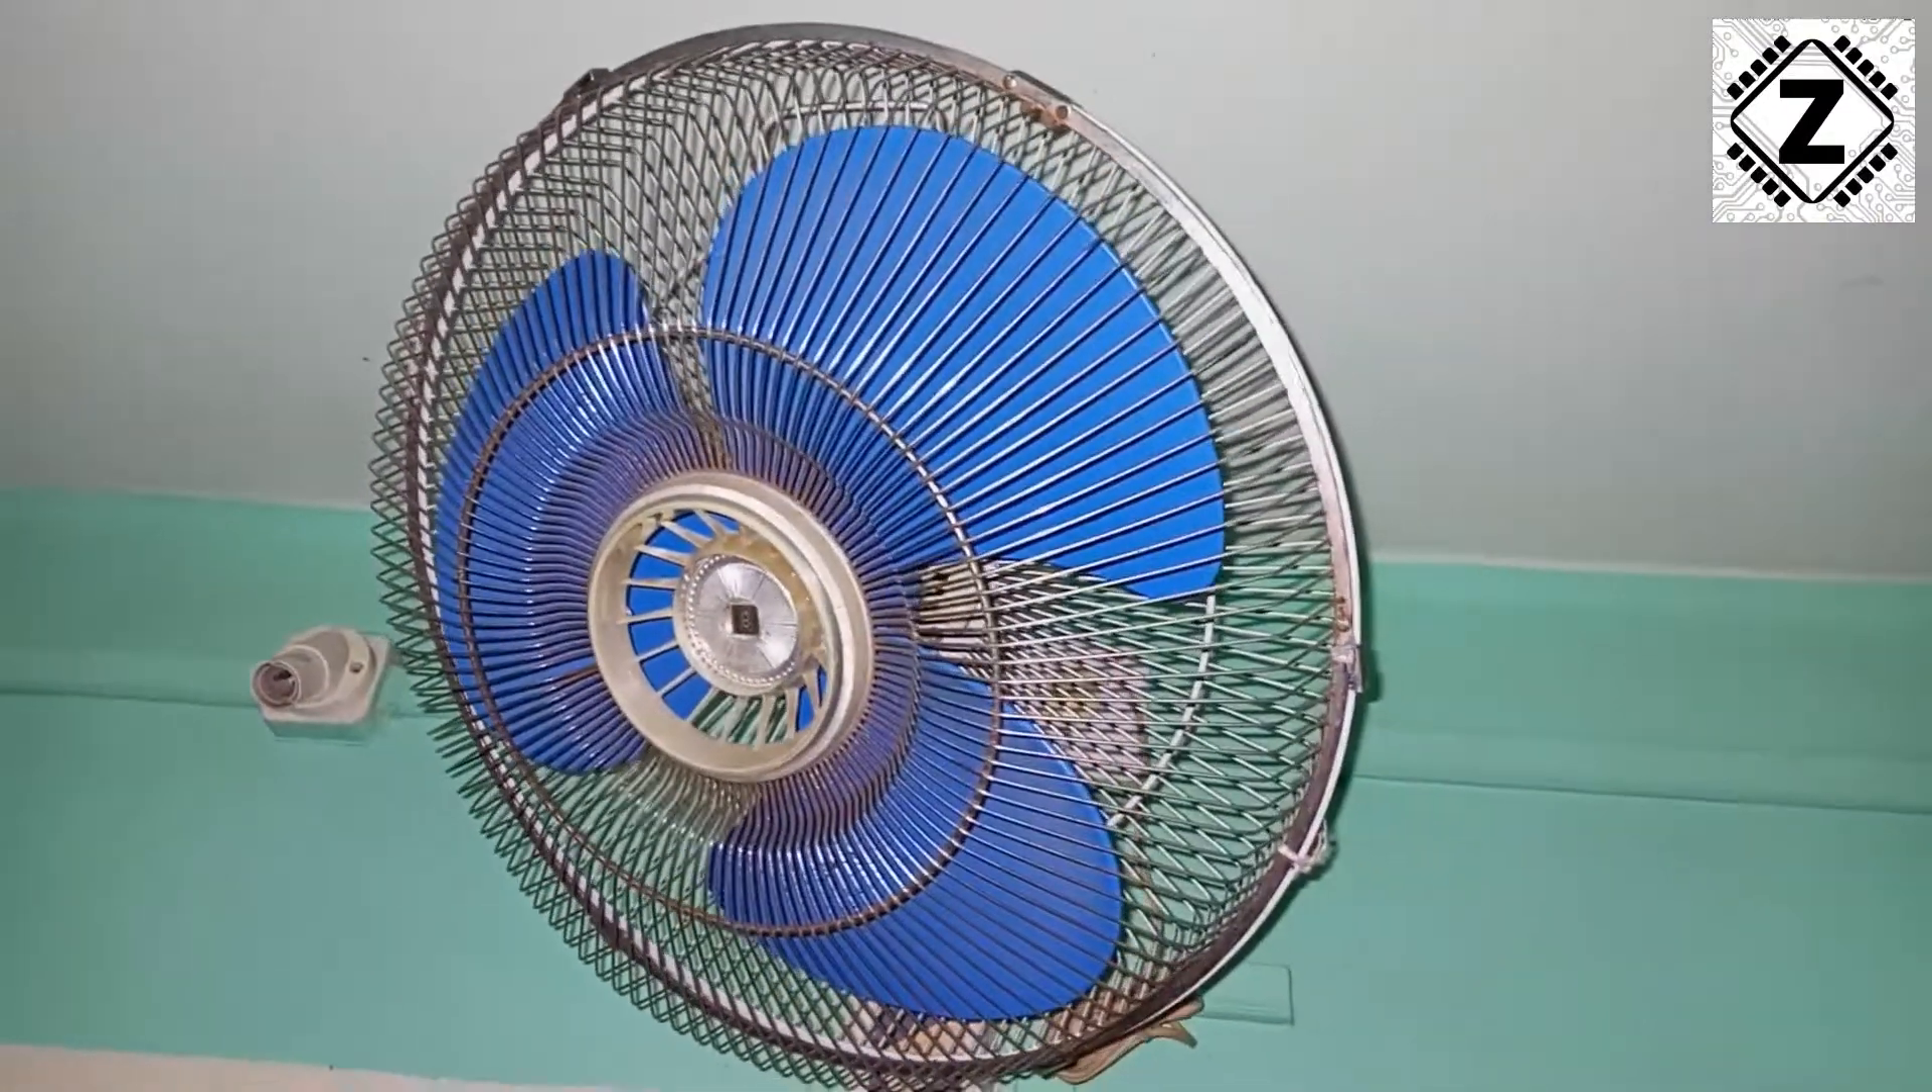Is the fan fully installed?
Yes.